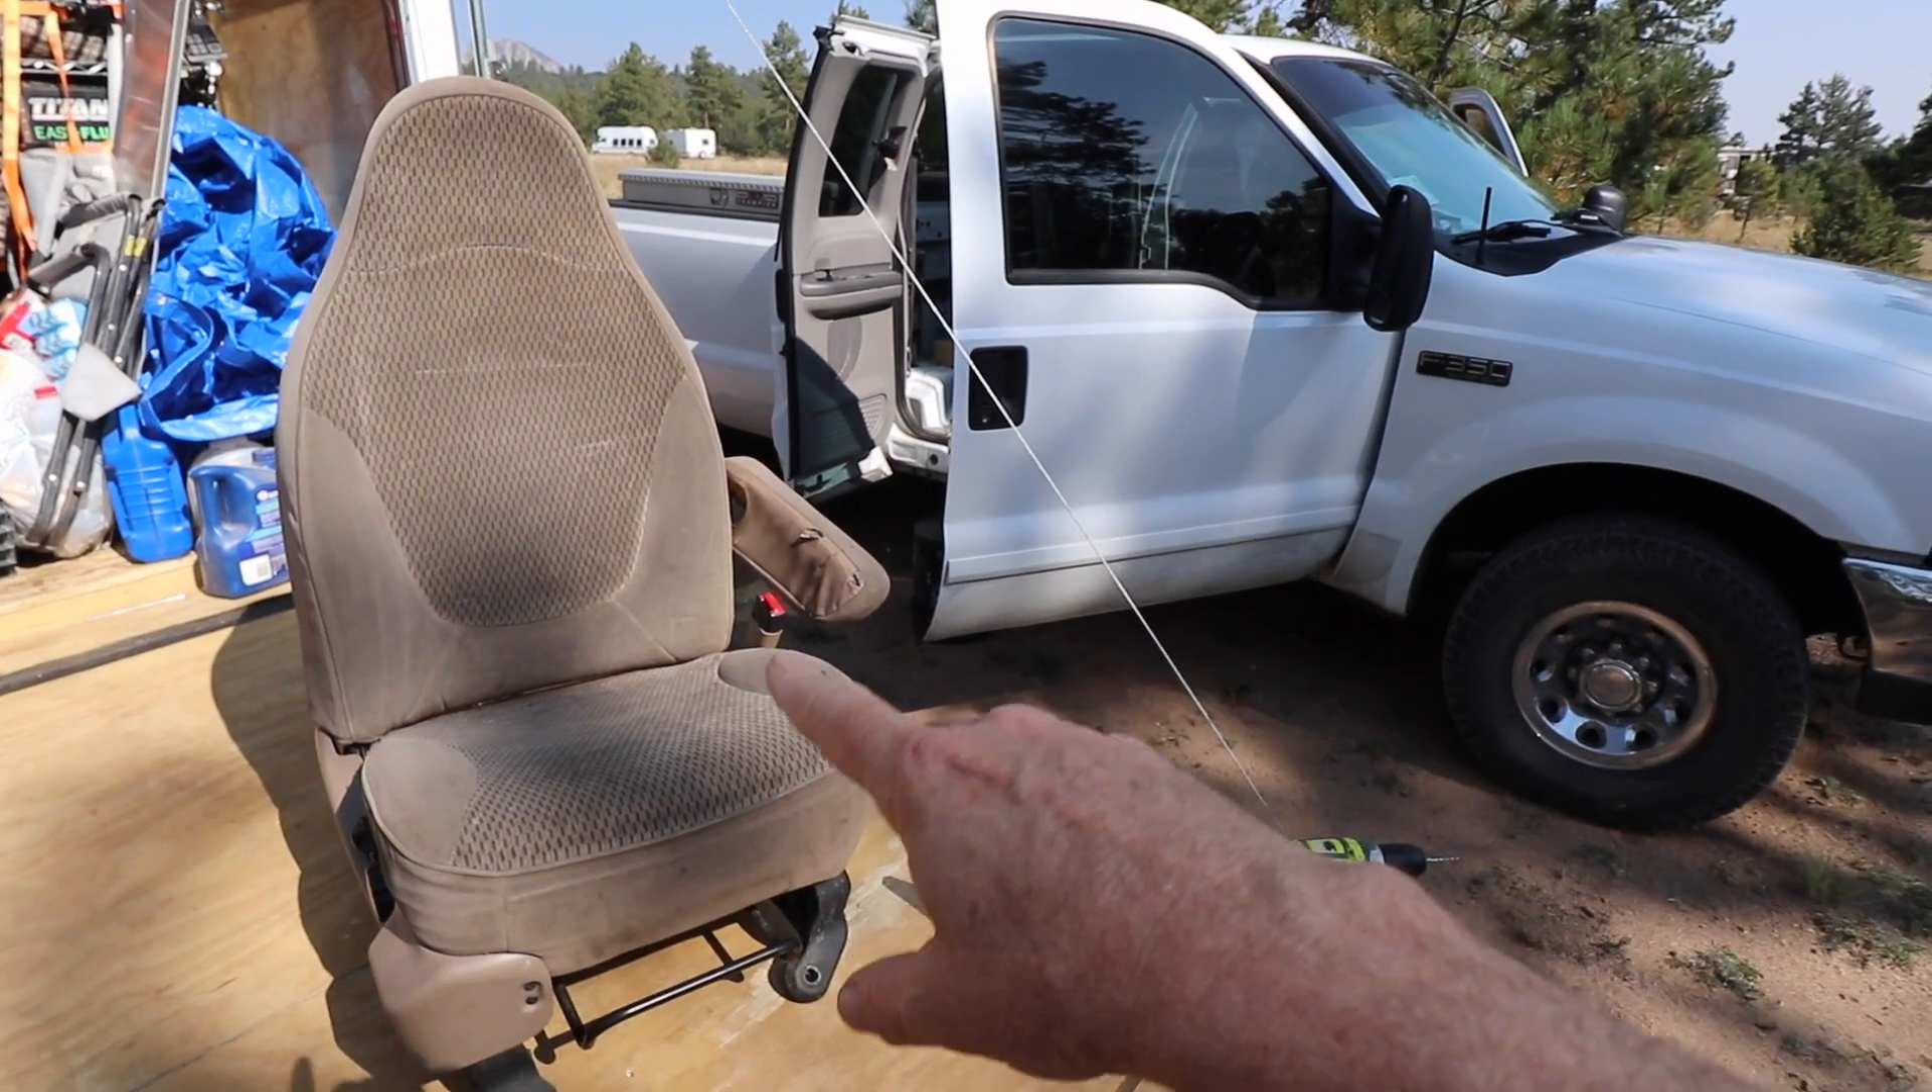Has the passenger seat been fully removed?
Yes.